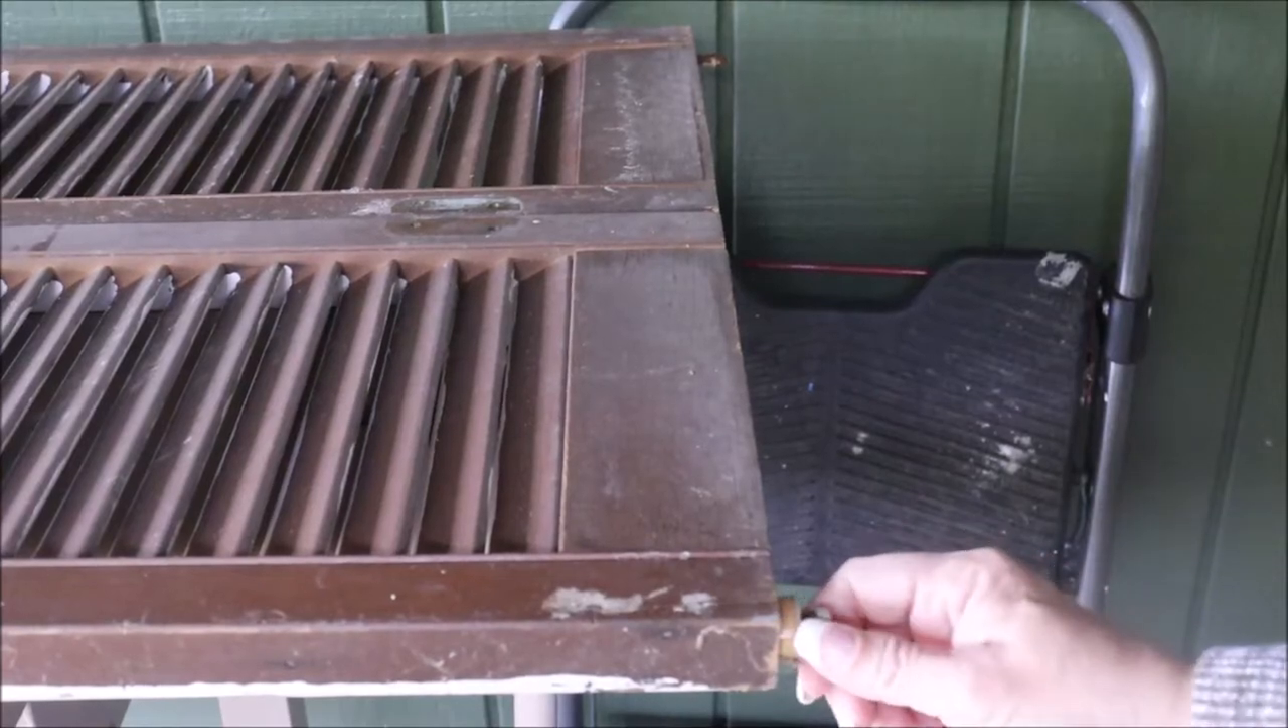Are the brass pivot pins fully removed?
No.